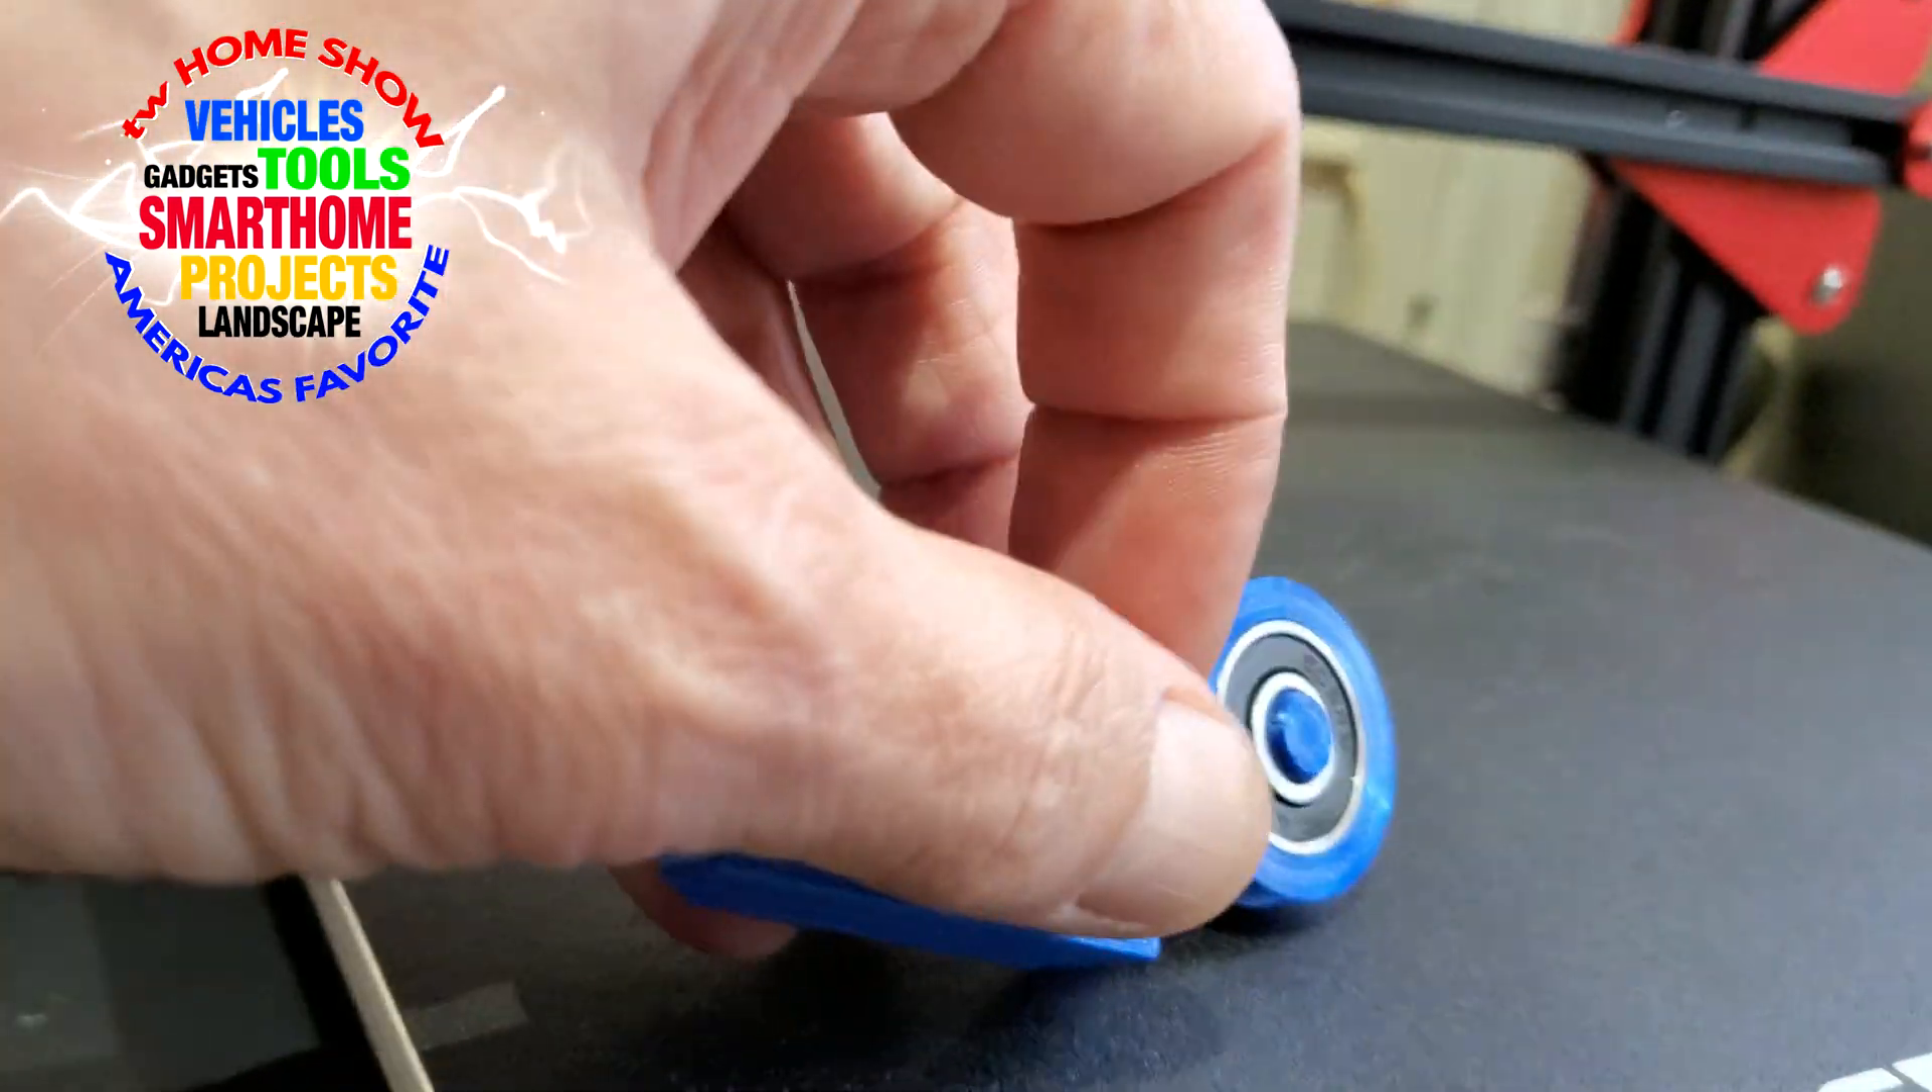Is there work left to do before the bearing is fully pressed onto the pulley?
No.